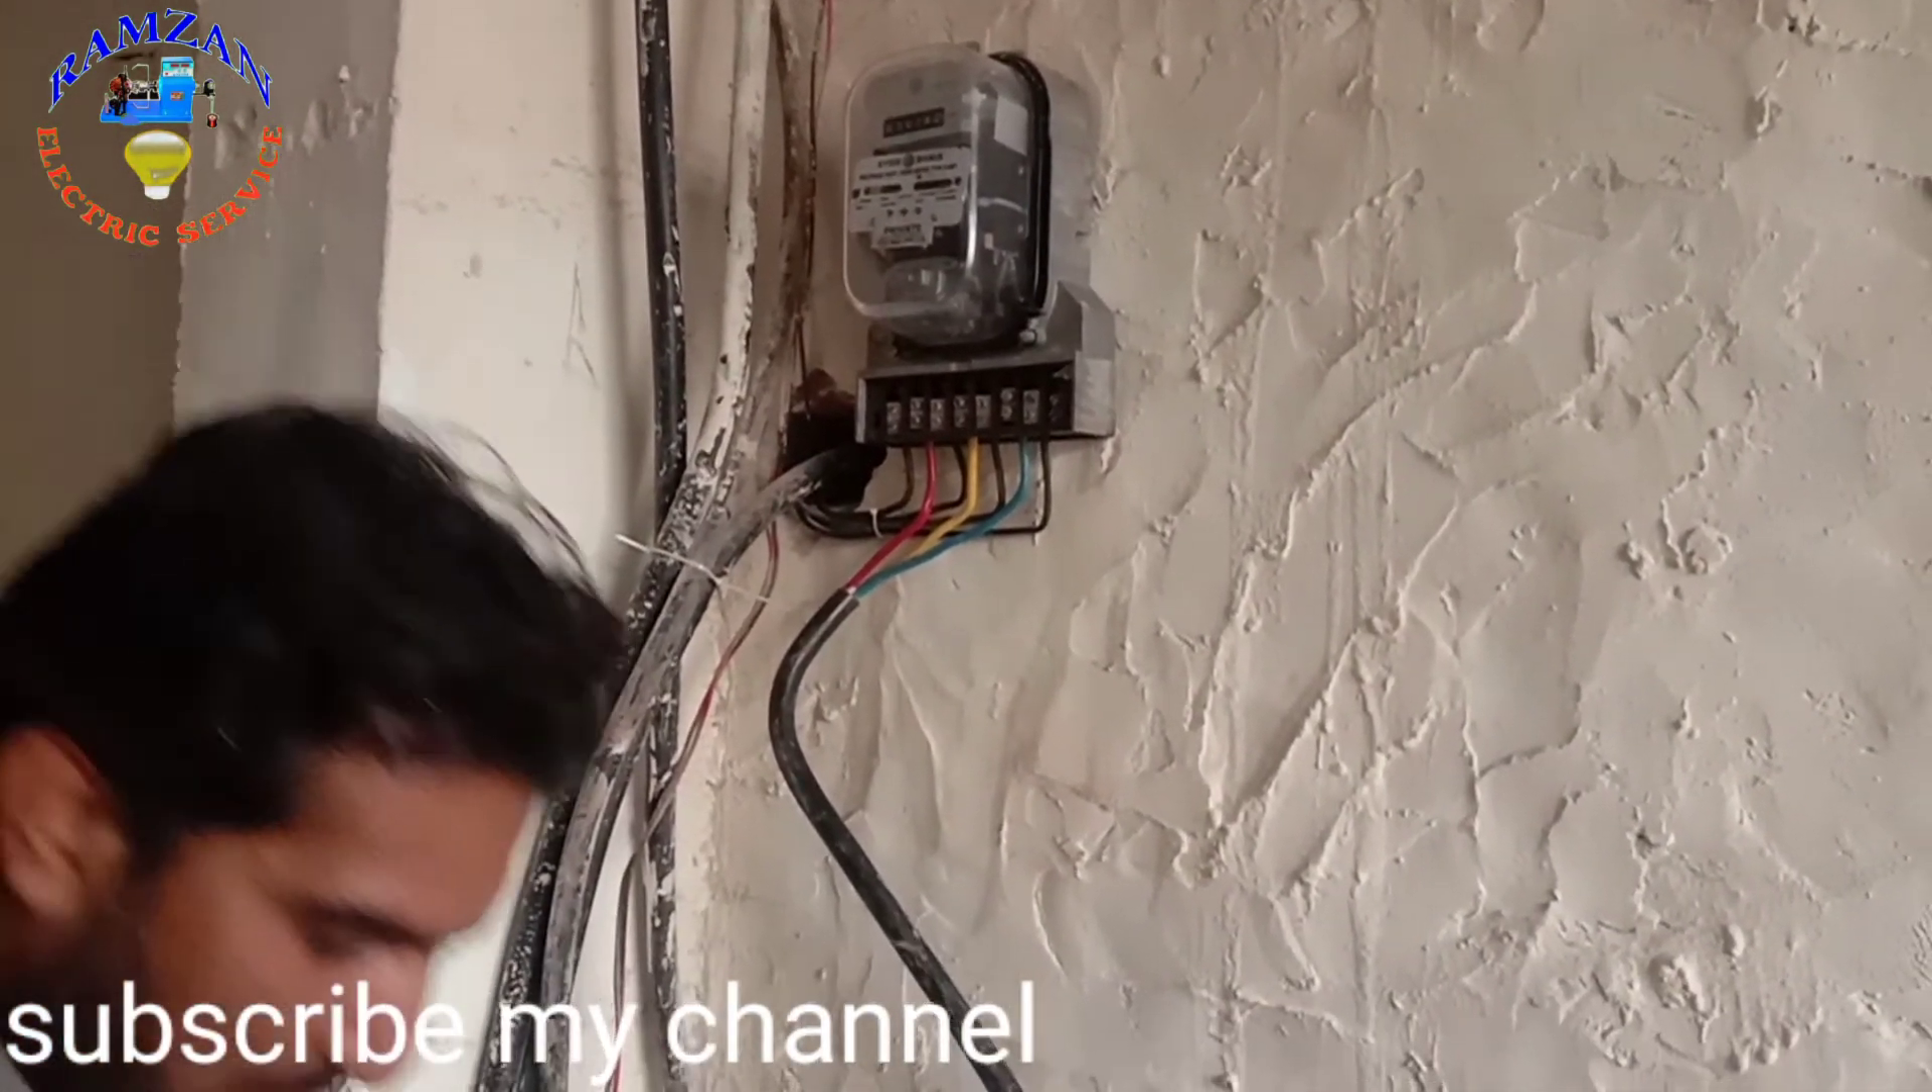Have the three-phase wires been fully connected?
Yes.